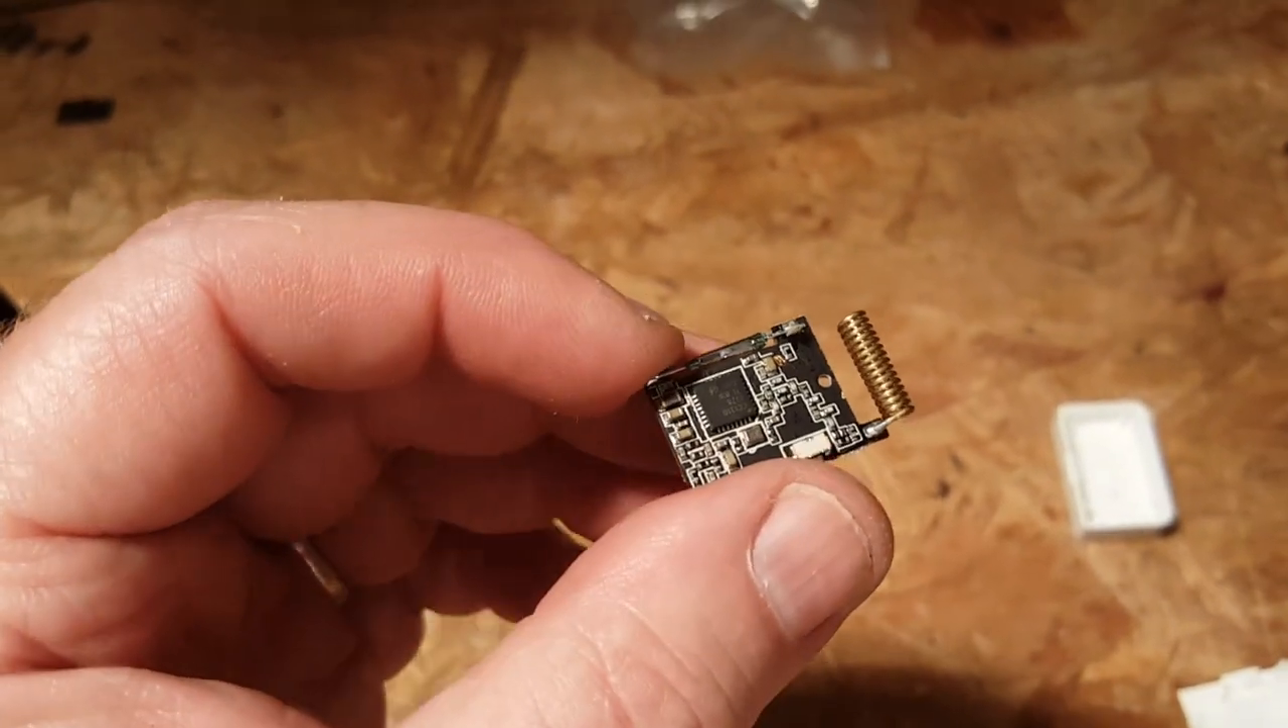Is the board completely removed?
Yes.